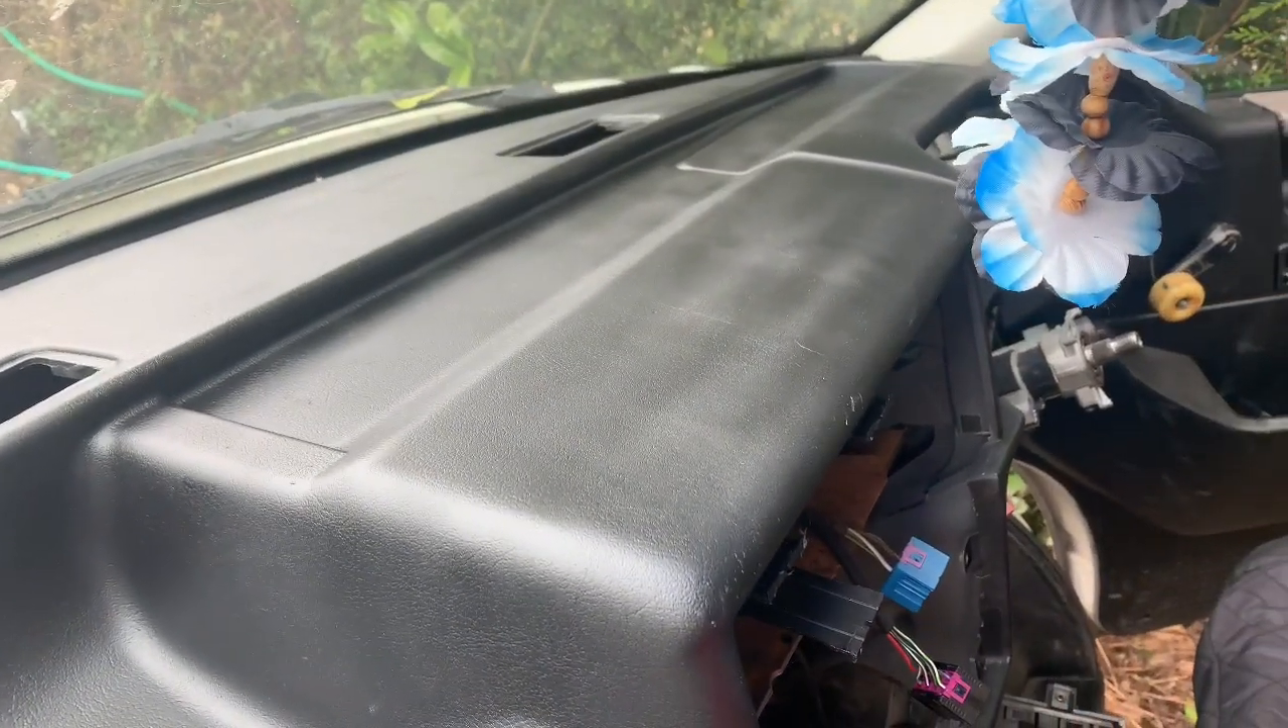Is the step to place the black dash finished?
Yes.